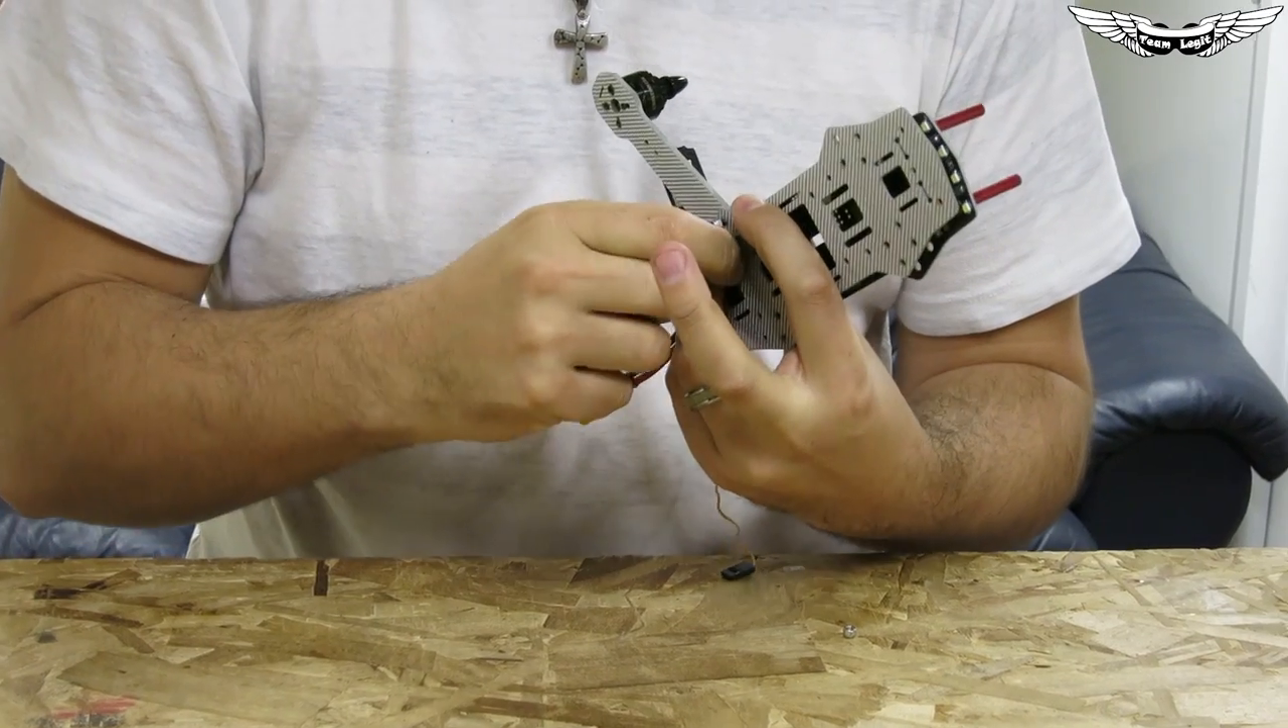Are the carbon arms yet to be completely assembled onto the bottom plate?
Yes.